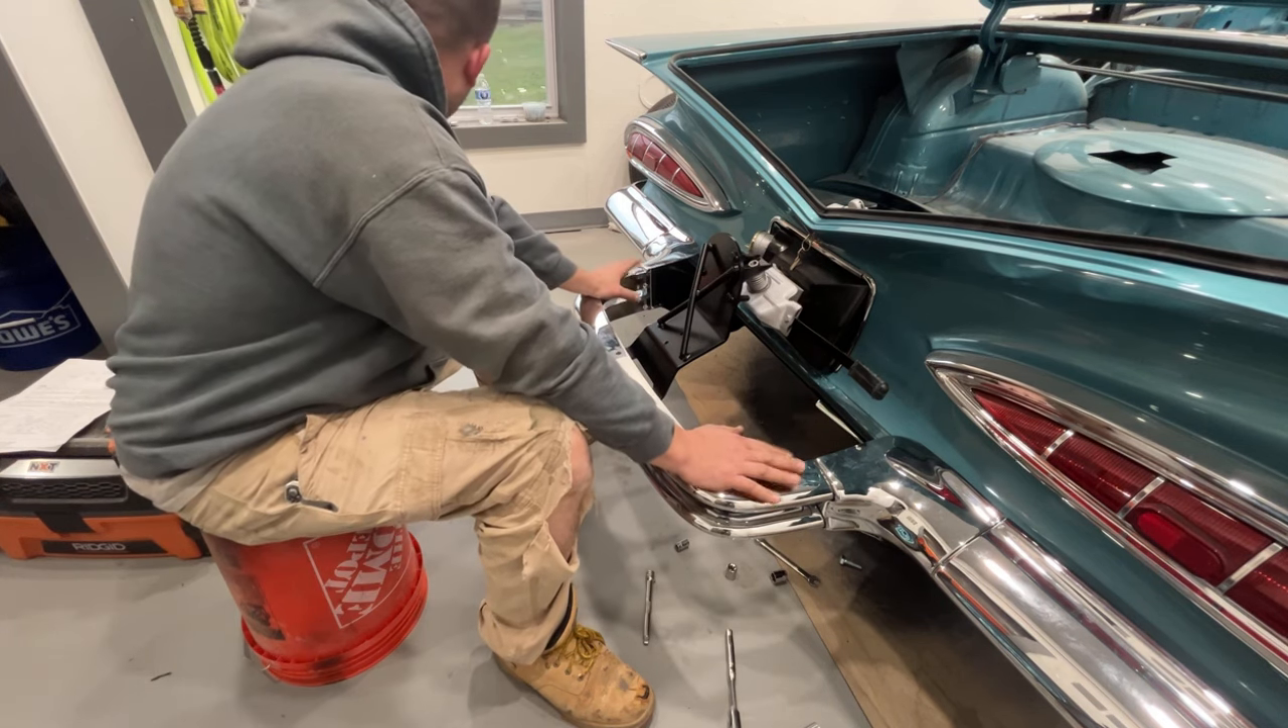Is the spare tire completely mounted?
No.